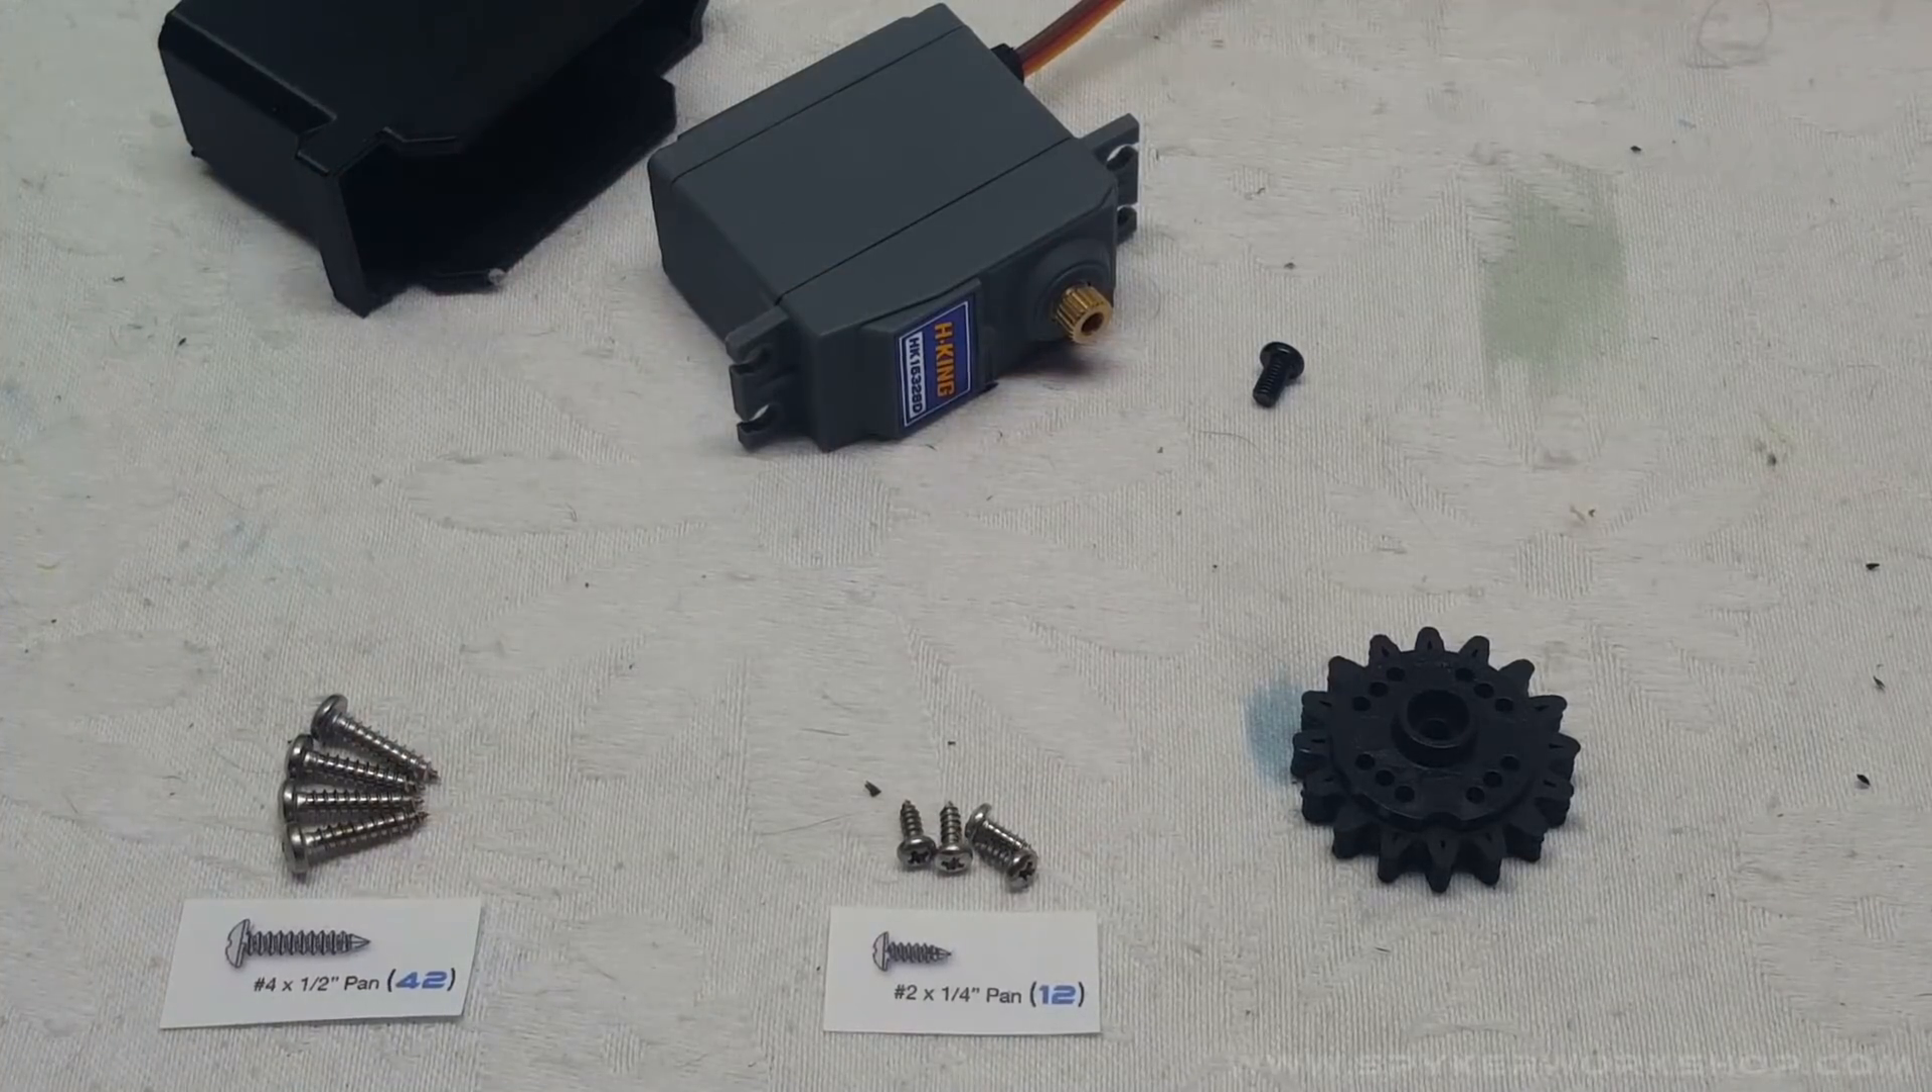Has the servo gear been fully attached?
No.